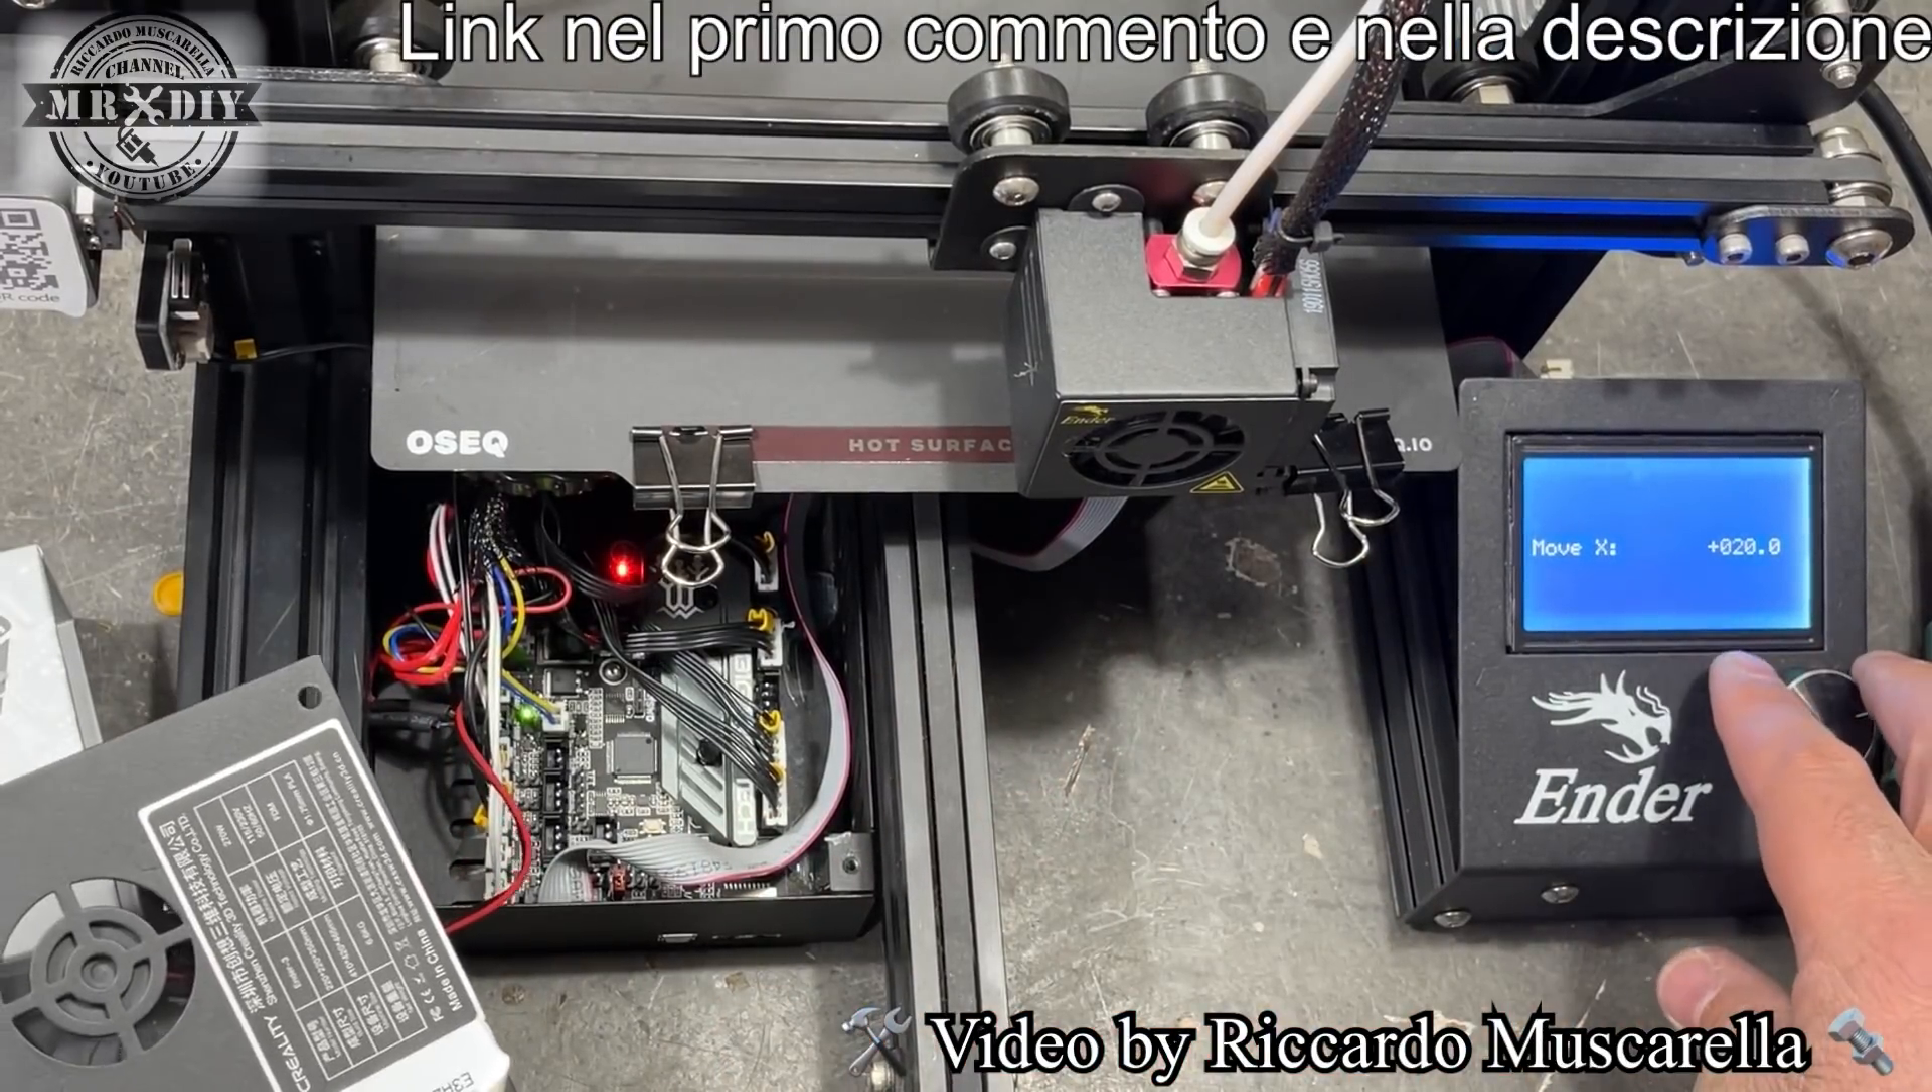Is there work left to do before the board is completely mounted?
No.